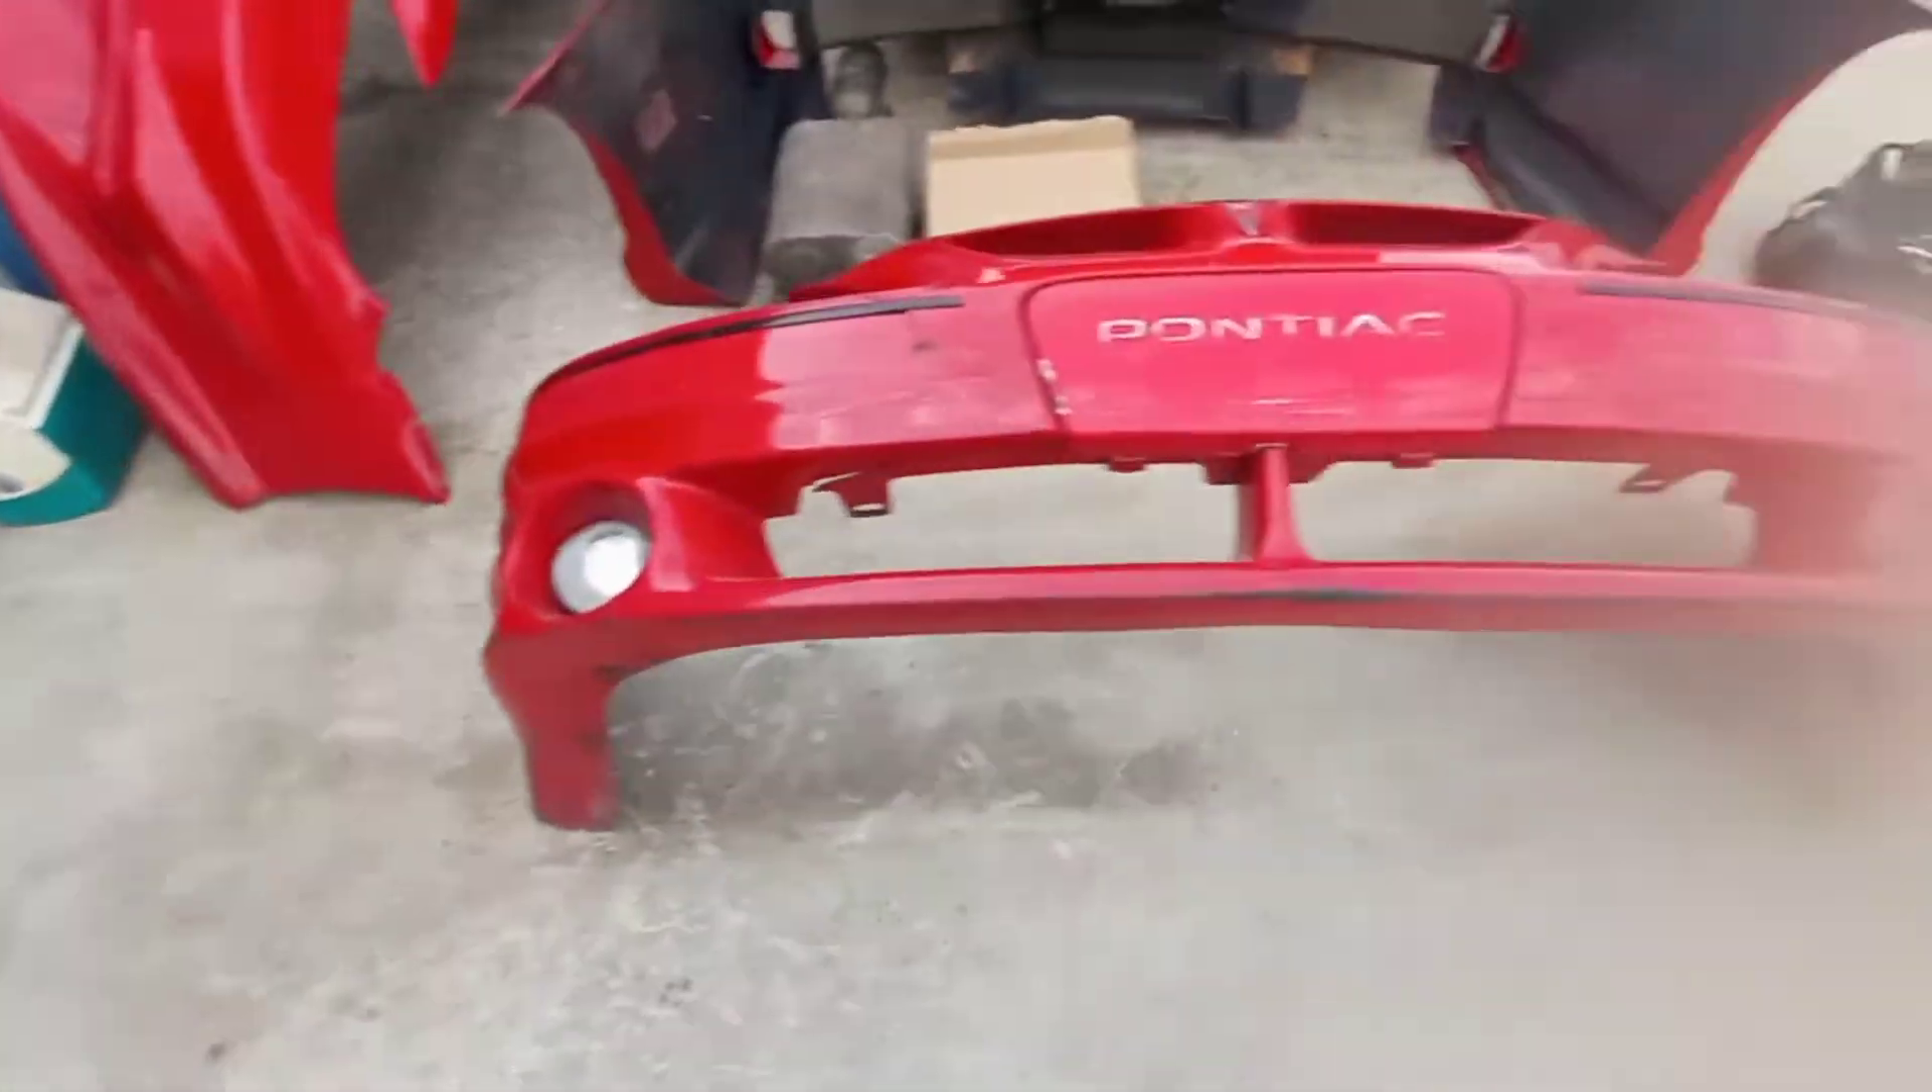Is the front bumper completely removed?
Yes.